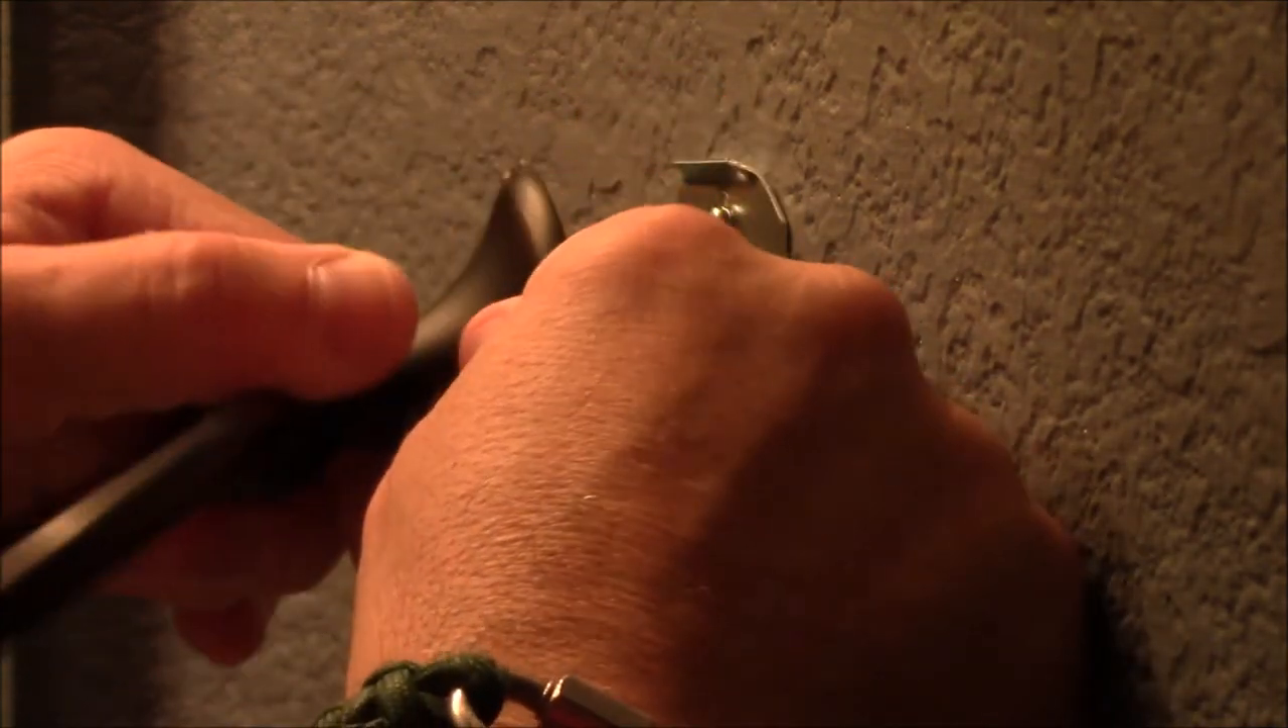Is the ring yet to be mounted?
Yes.